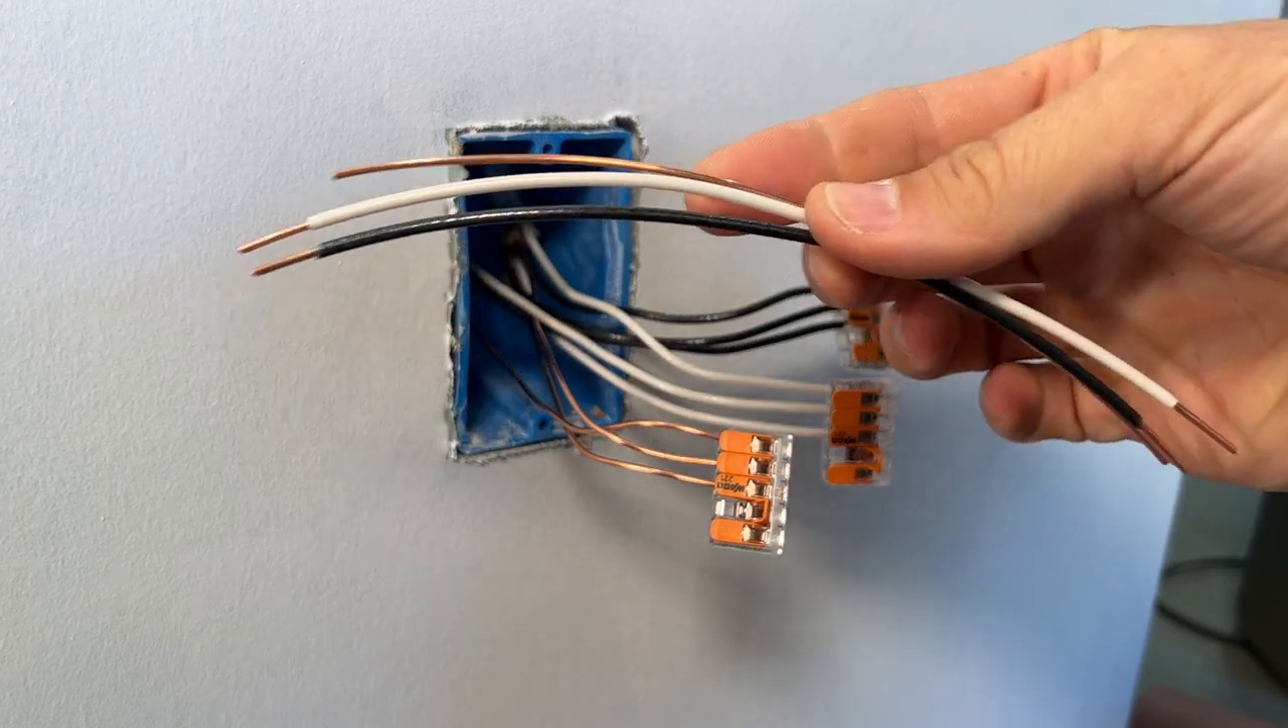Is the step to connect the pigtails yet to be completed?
Yes.